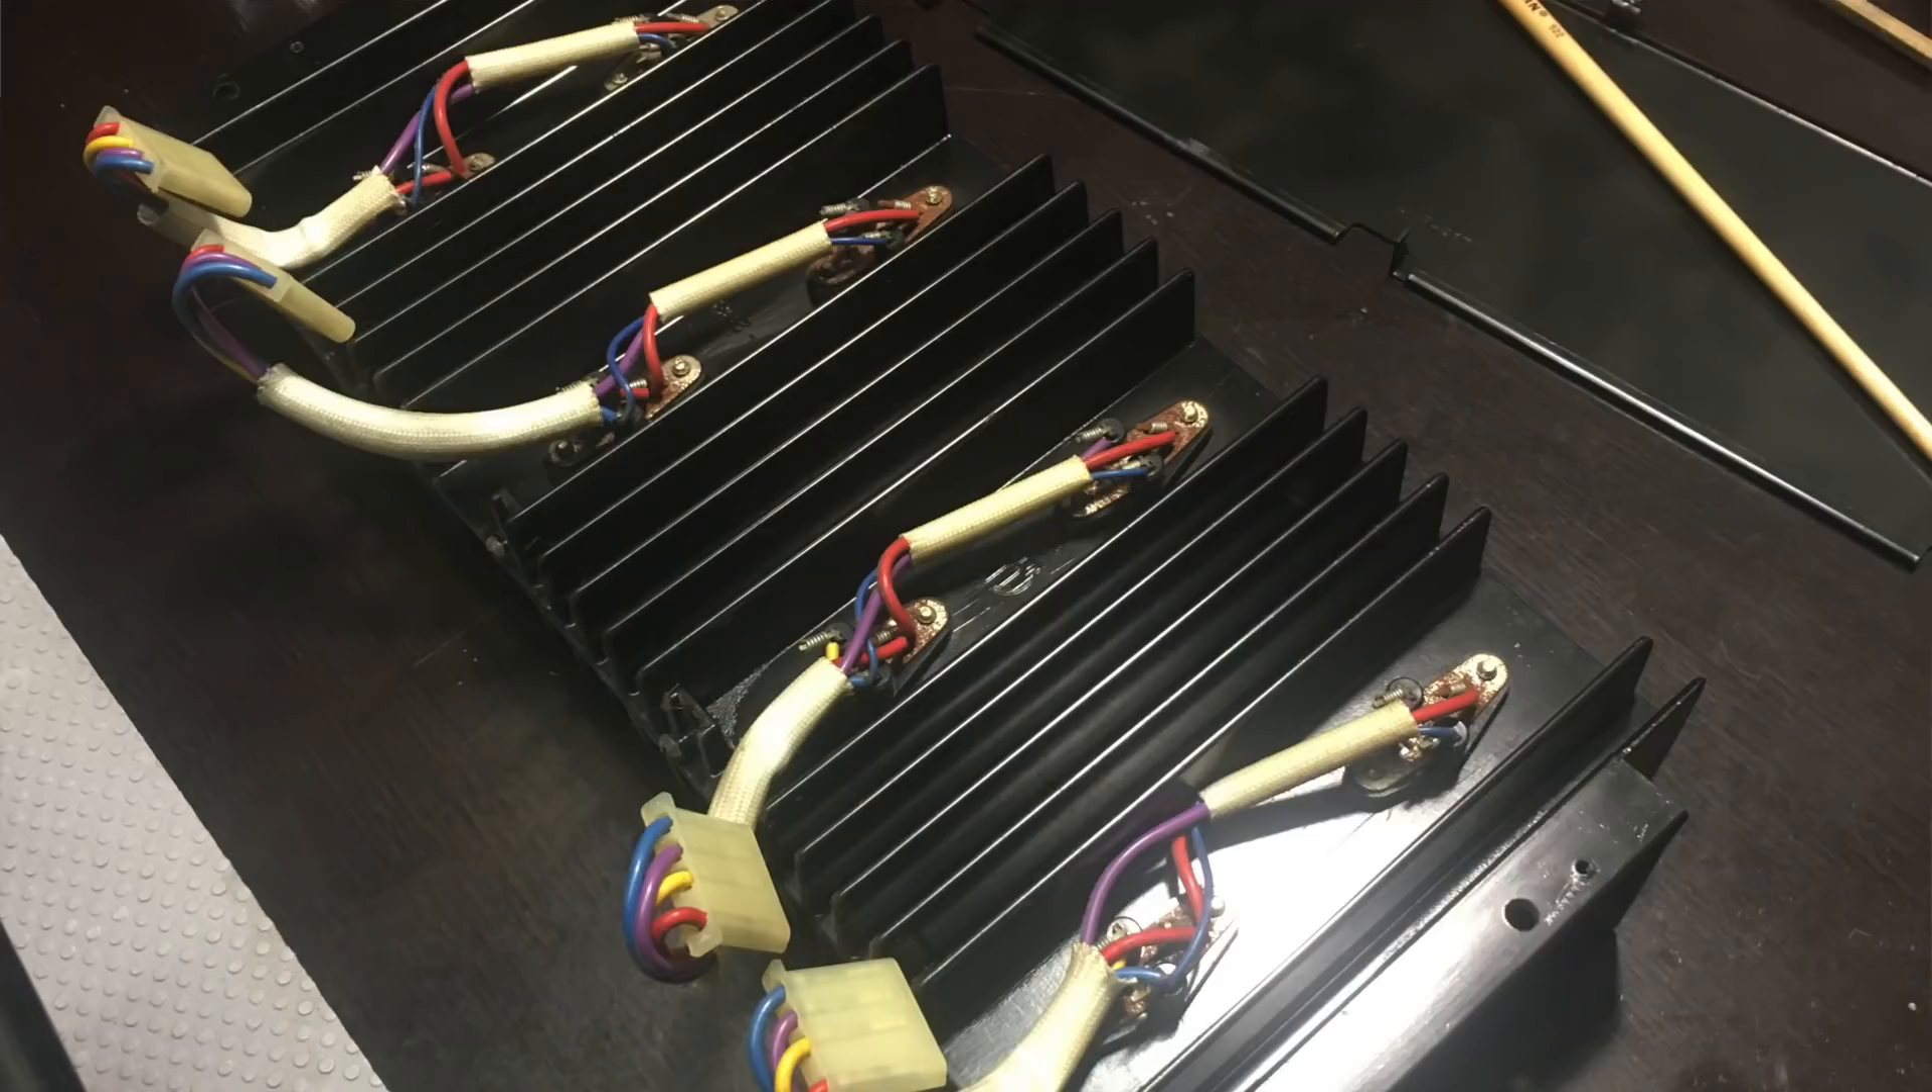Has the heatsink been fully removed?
Yes.